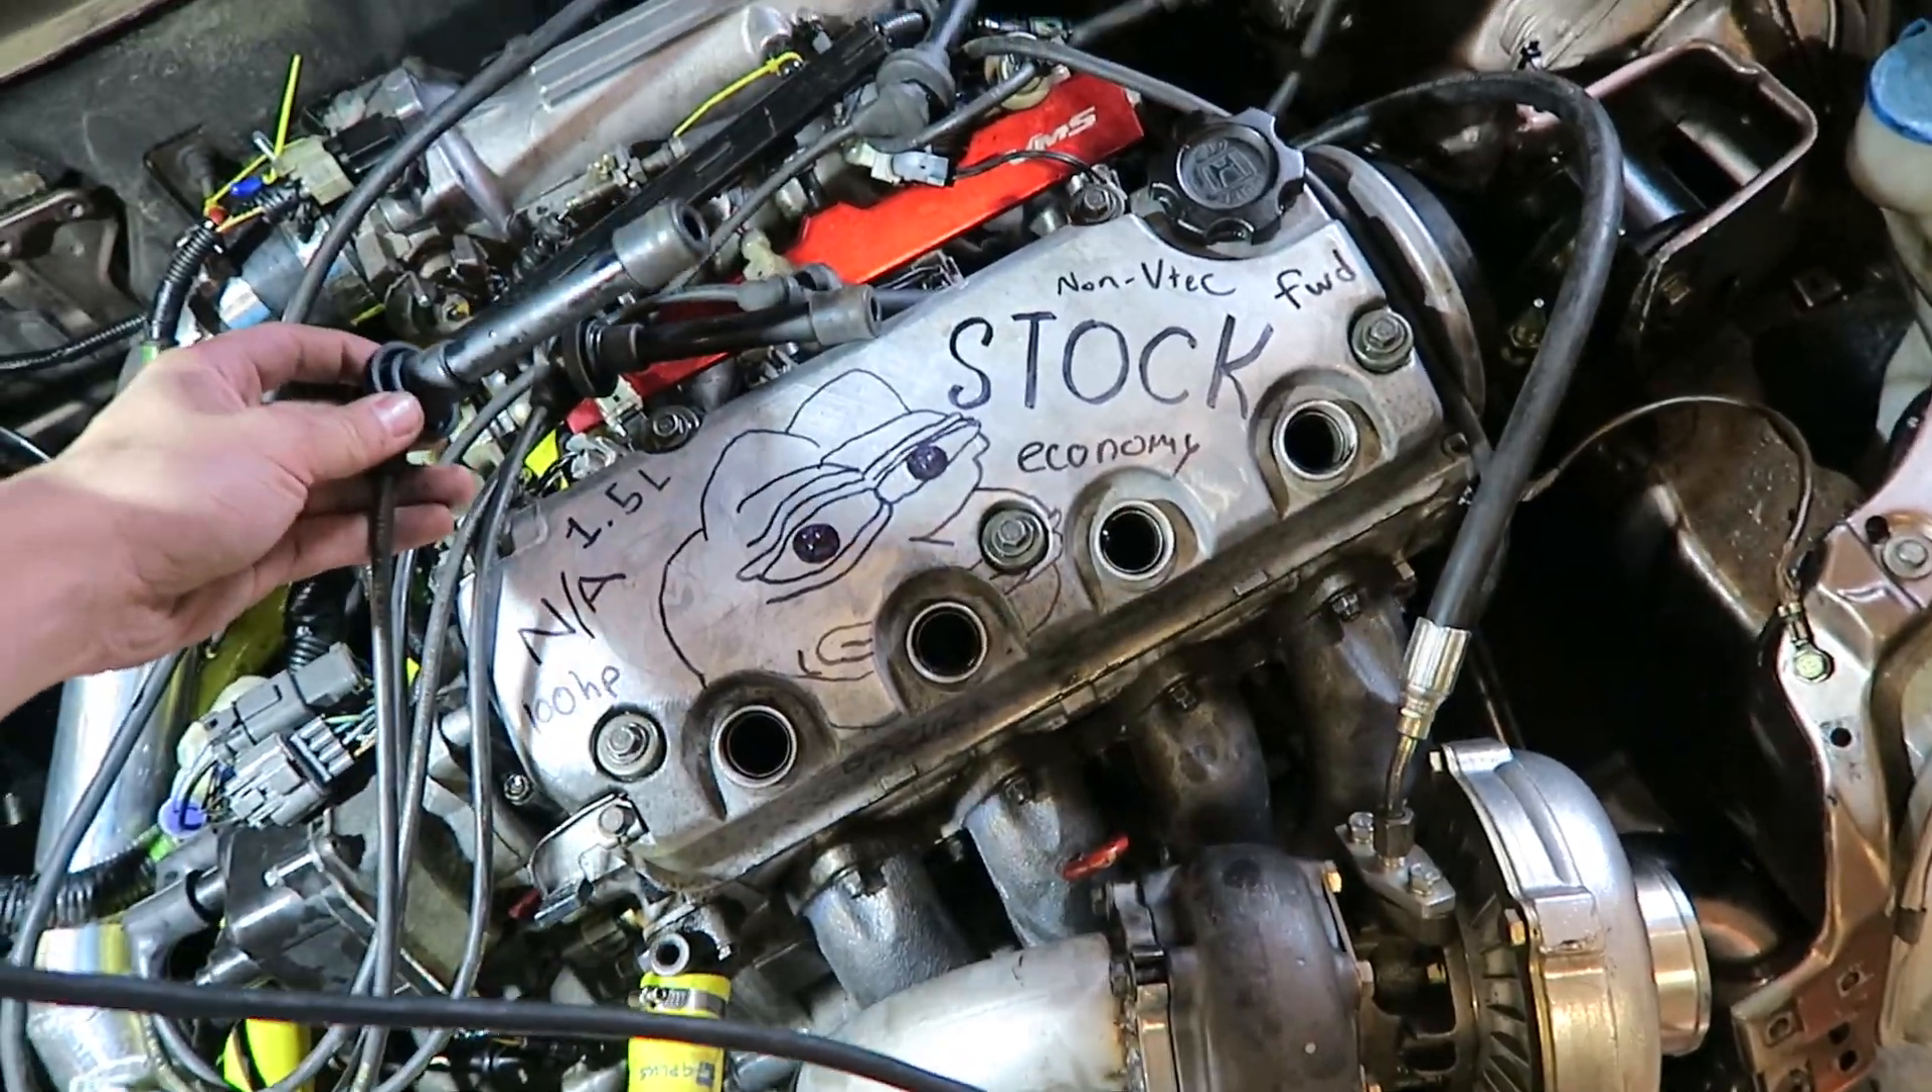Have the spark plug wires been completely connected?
No.